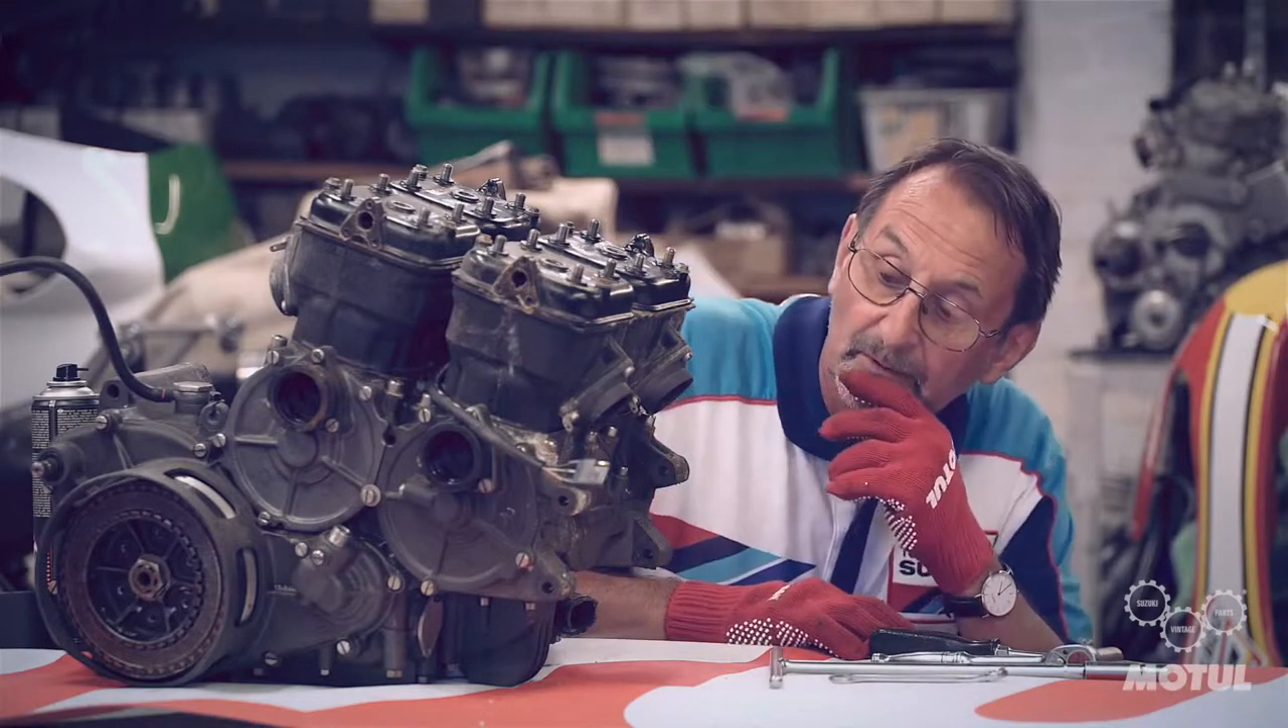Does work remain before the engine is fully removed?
No.